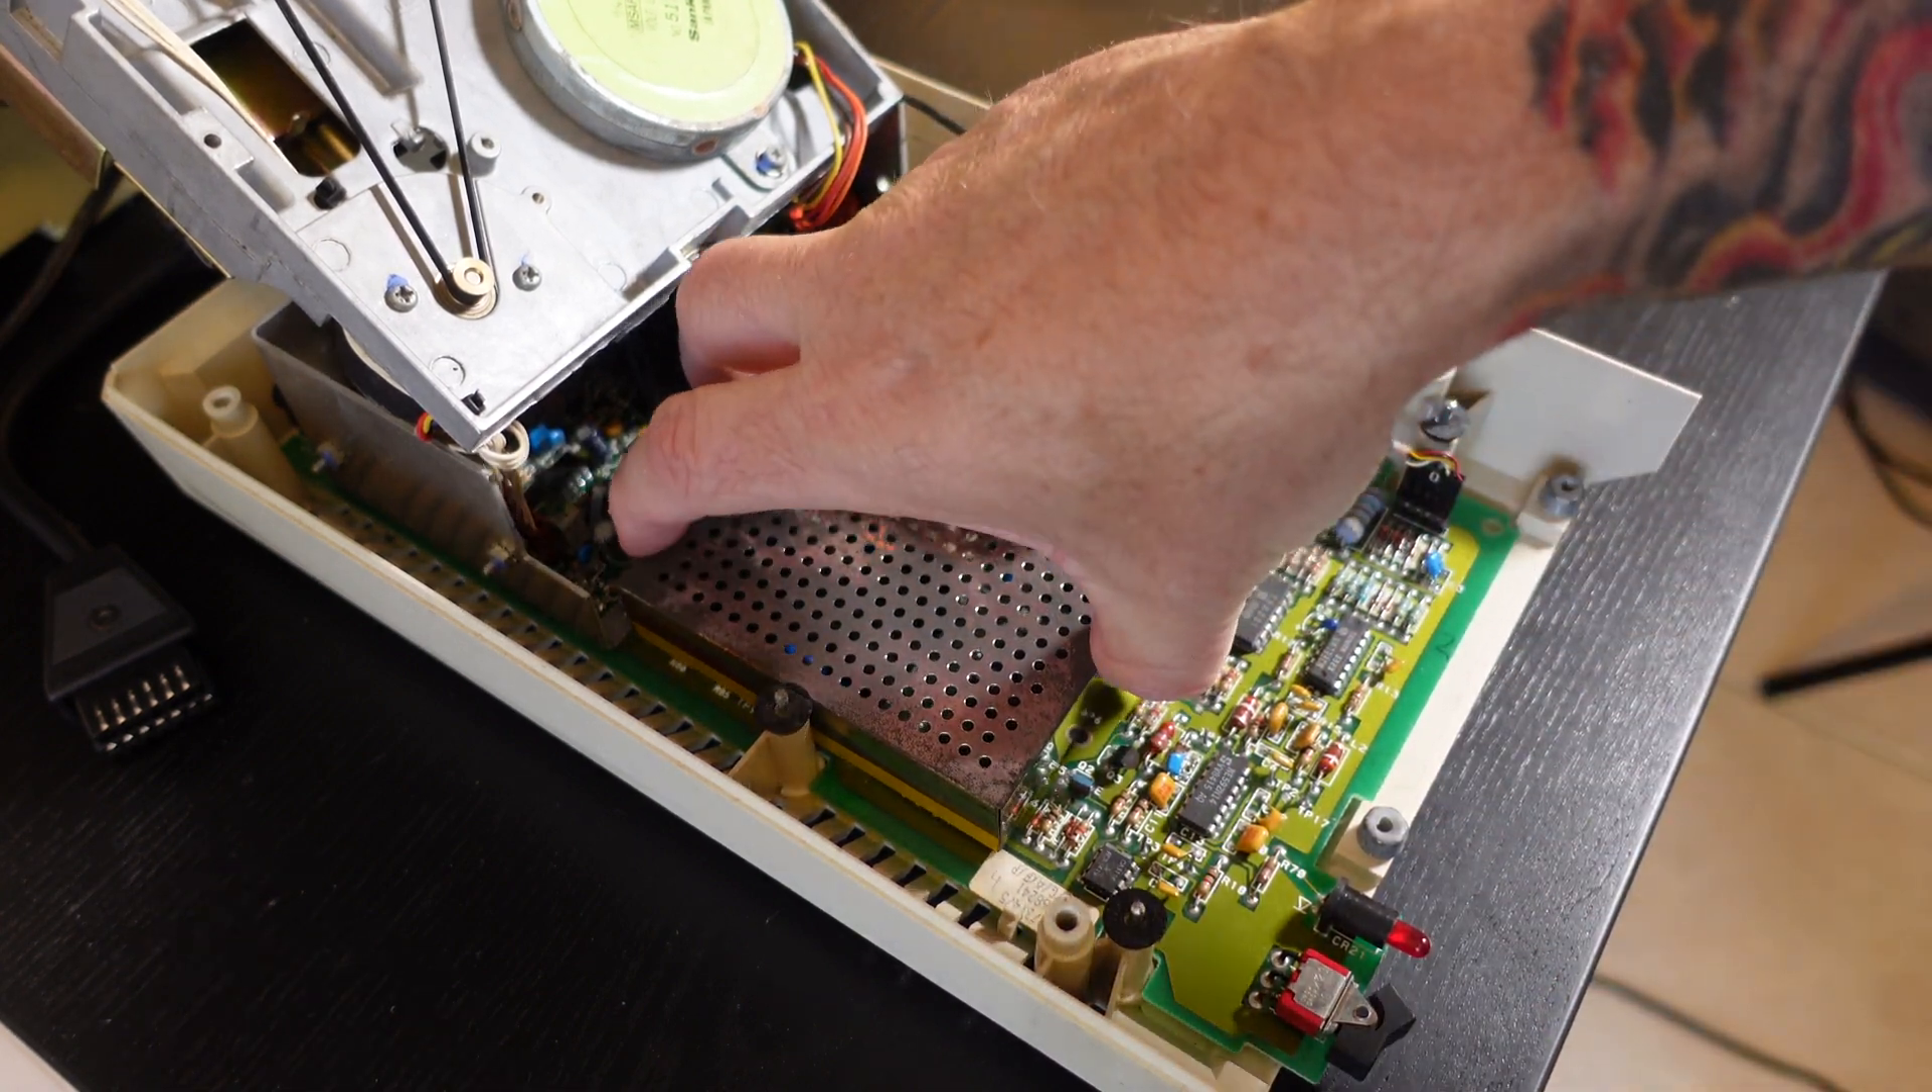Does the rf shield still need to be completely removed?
Yes.